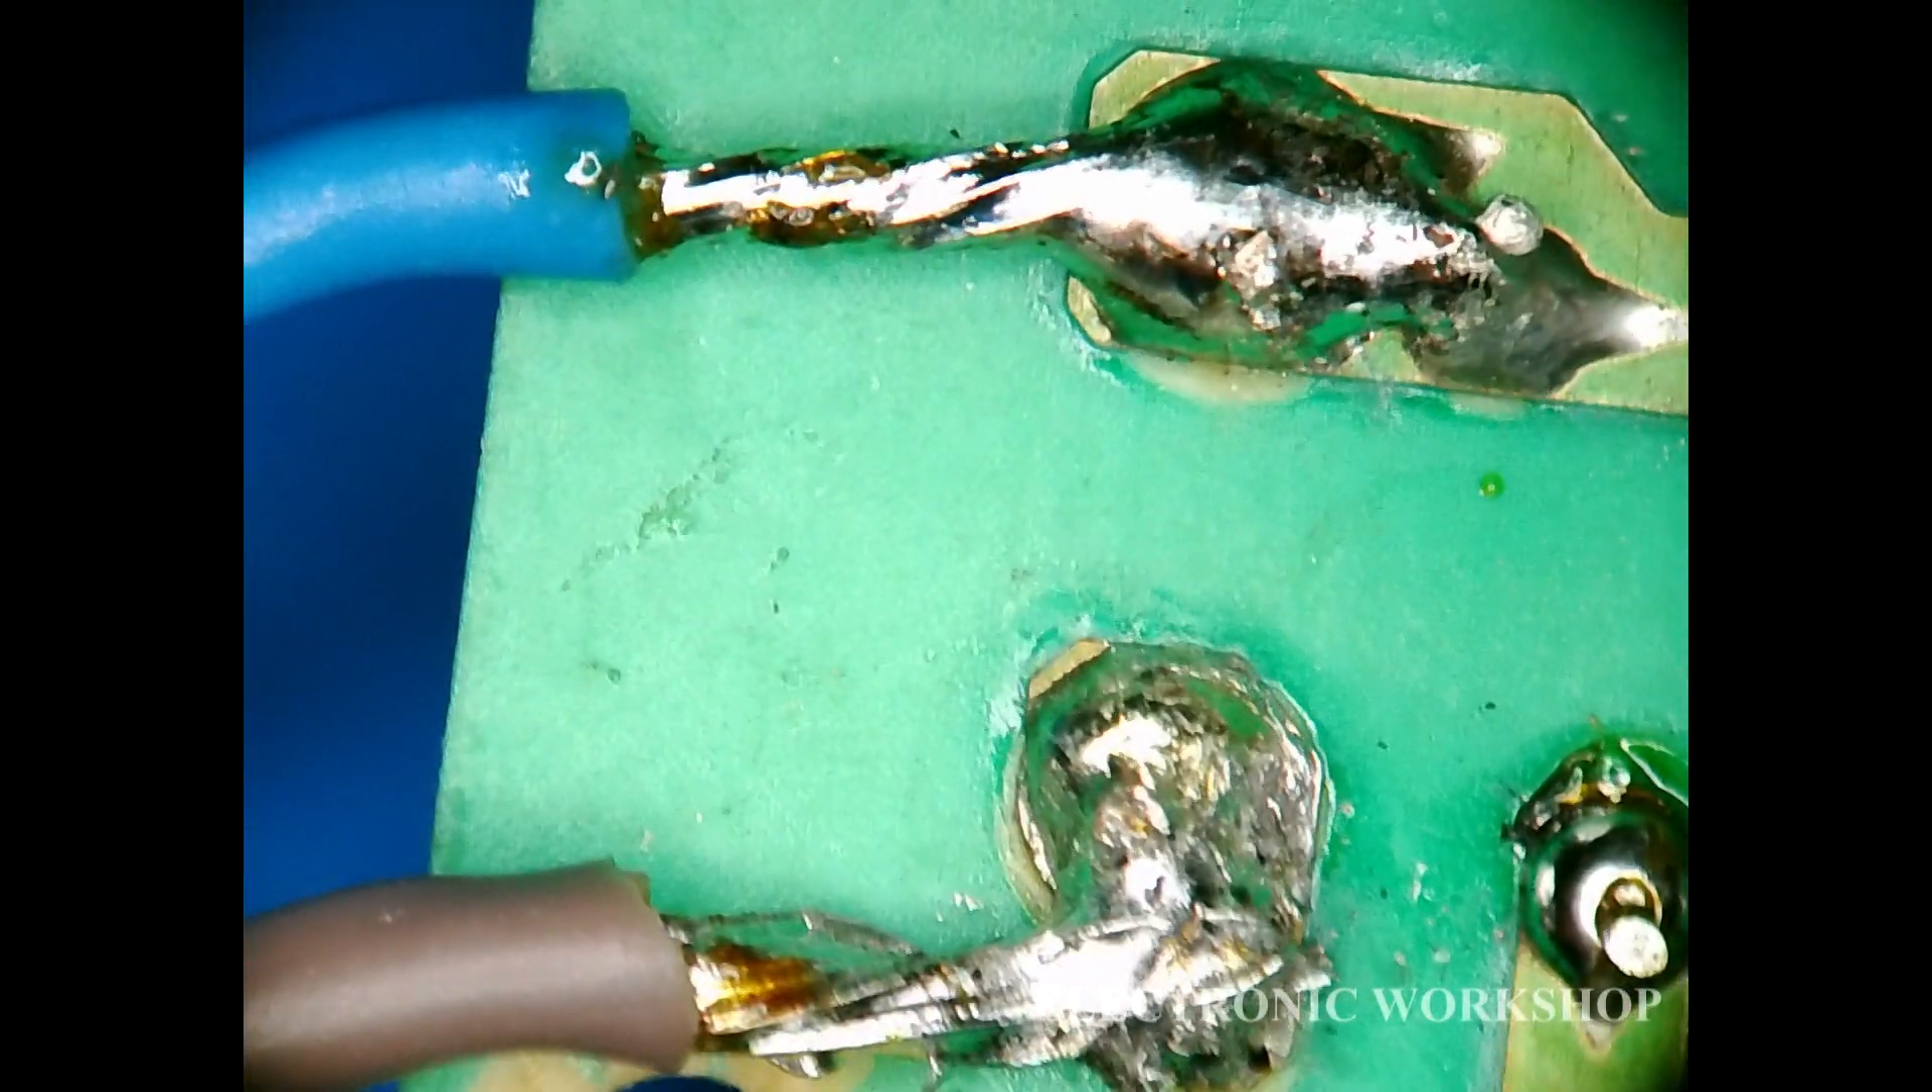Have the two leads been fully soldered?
Yes.